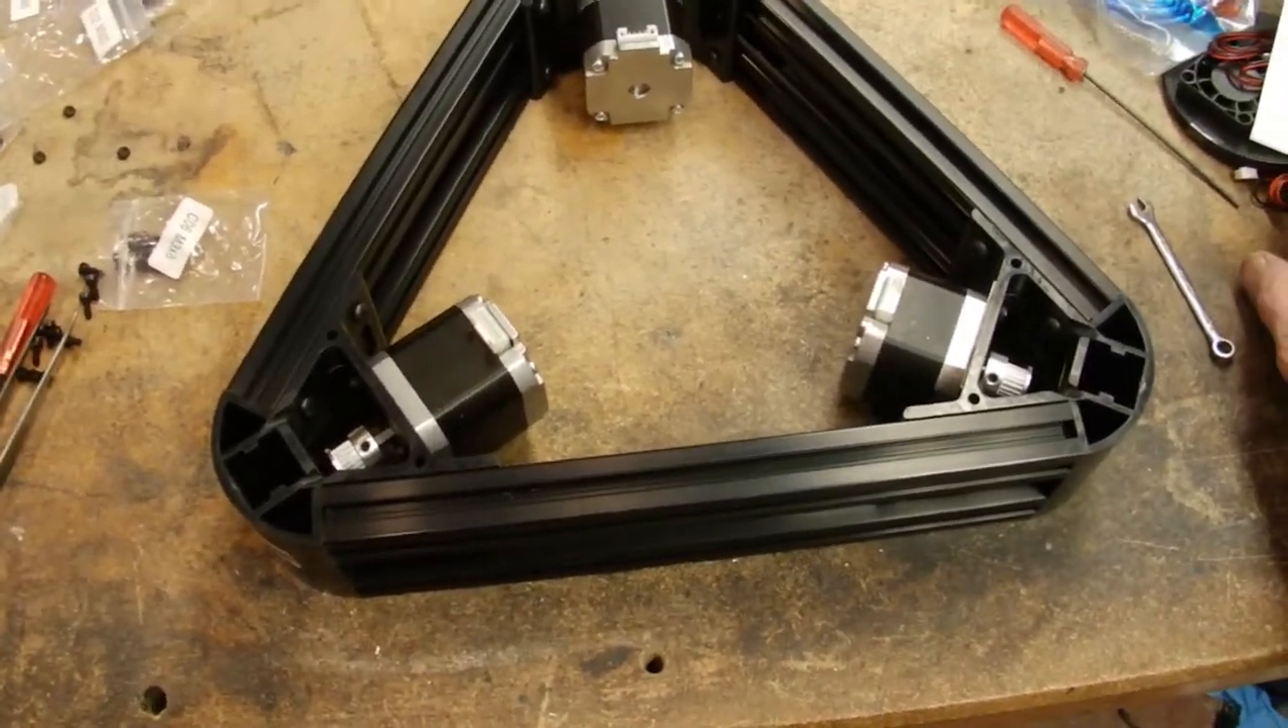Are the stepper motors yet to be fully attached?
No.